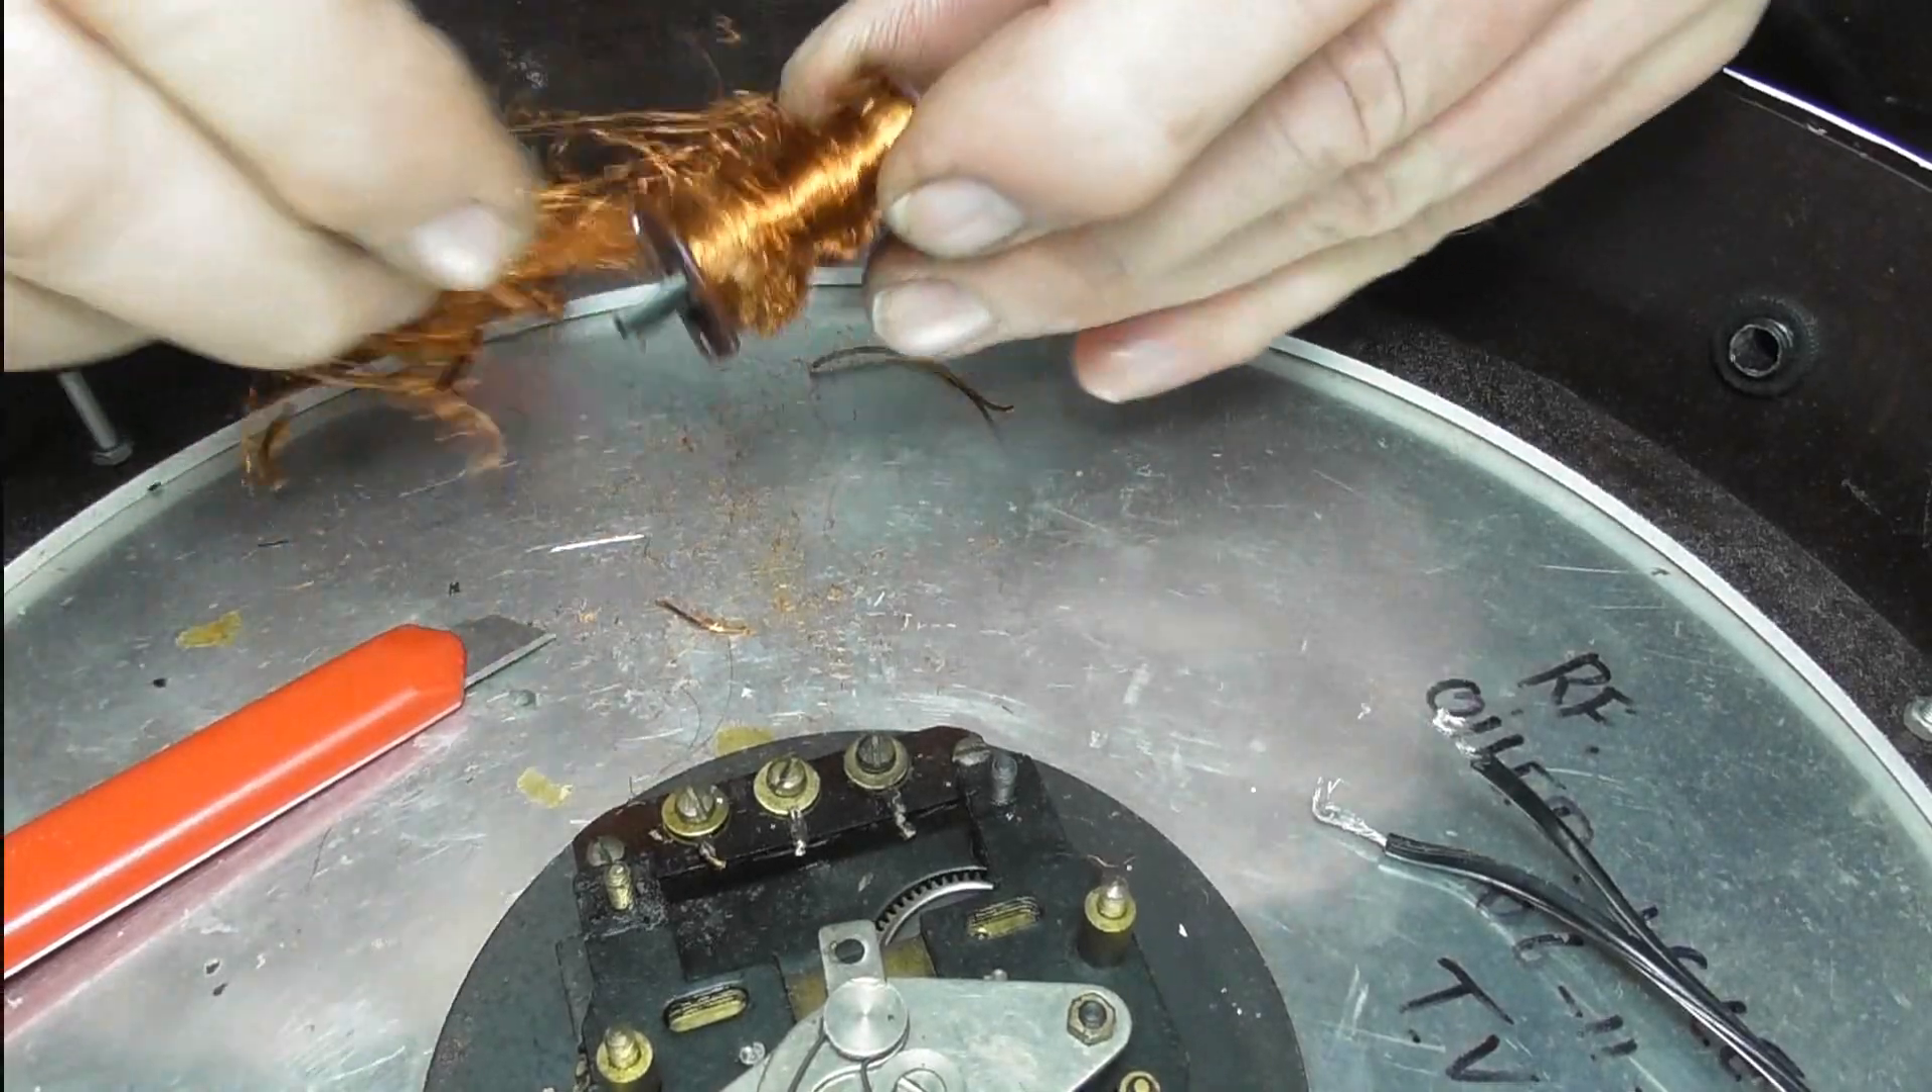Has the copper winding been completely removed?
No.